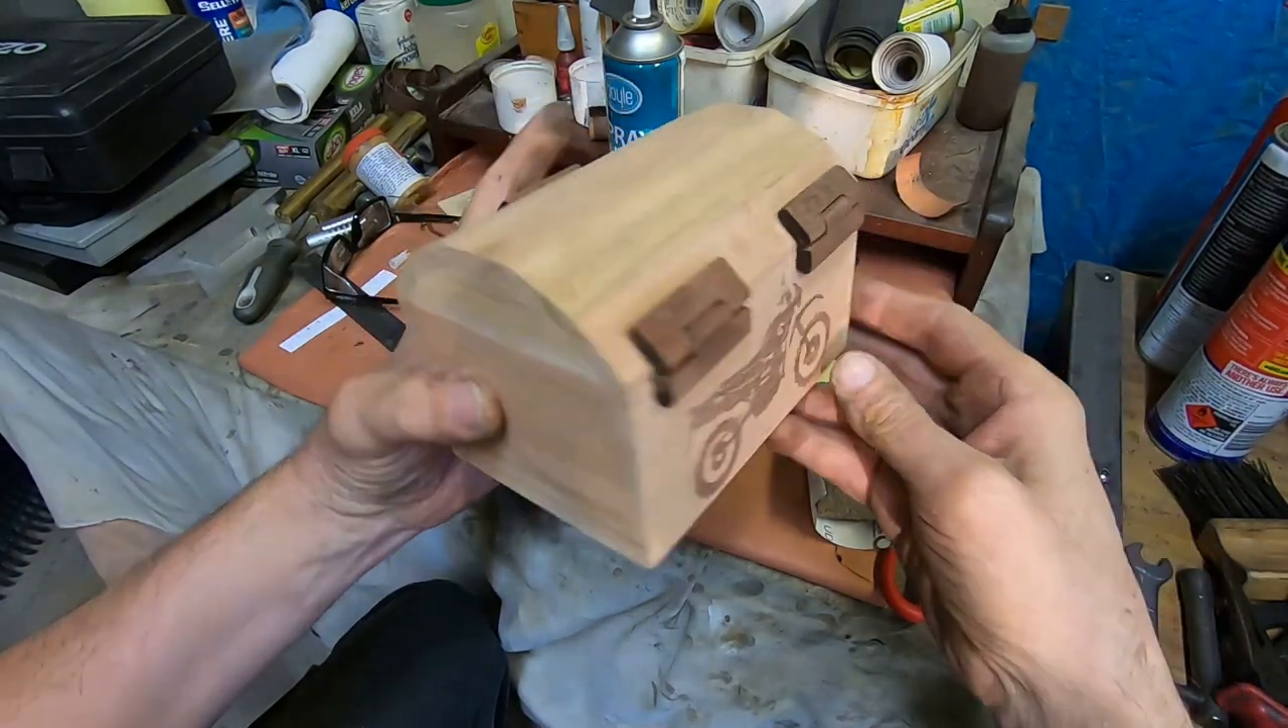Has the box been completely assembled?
Yes.